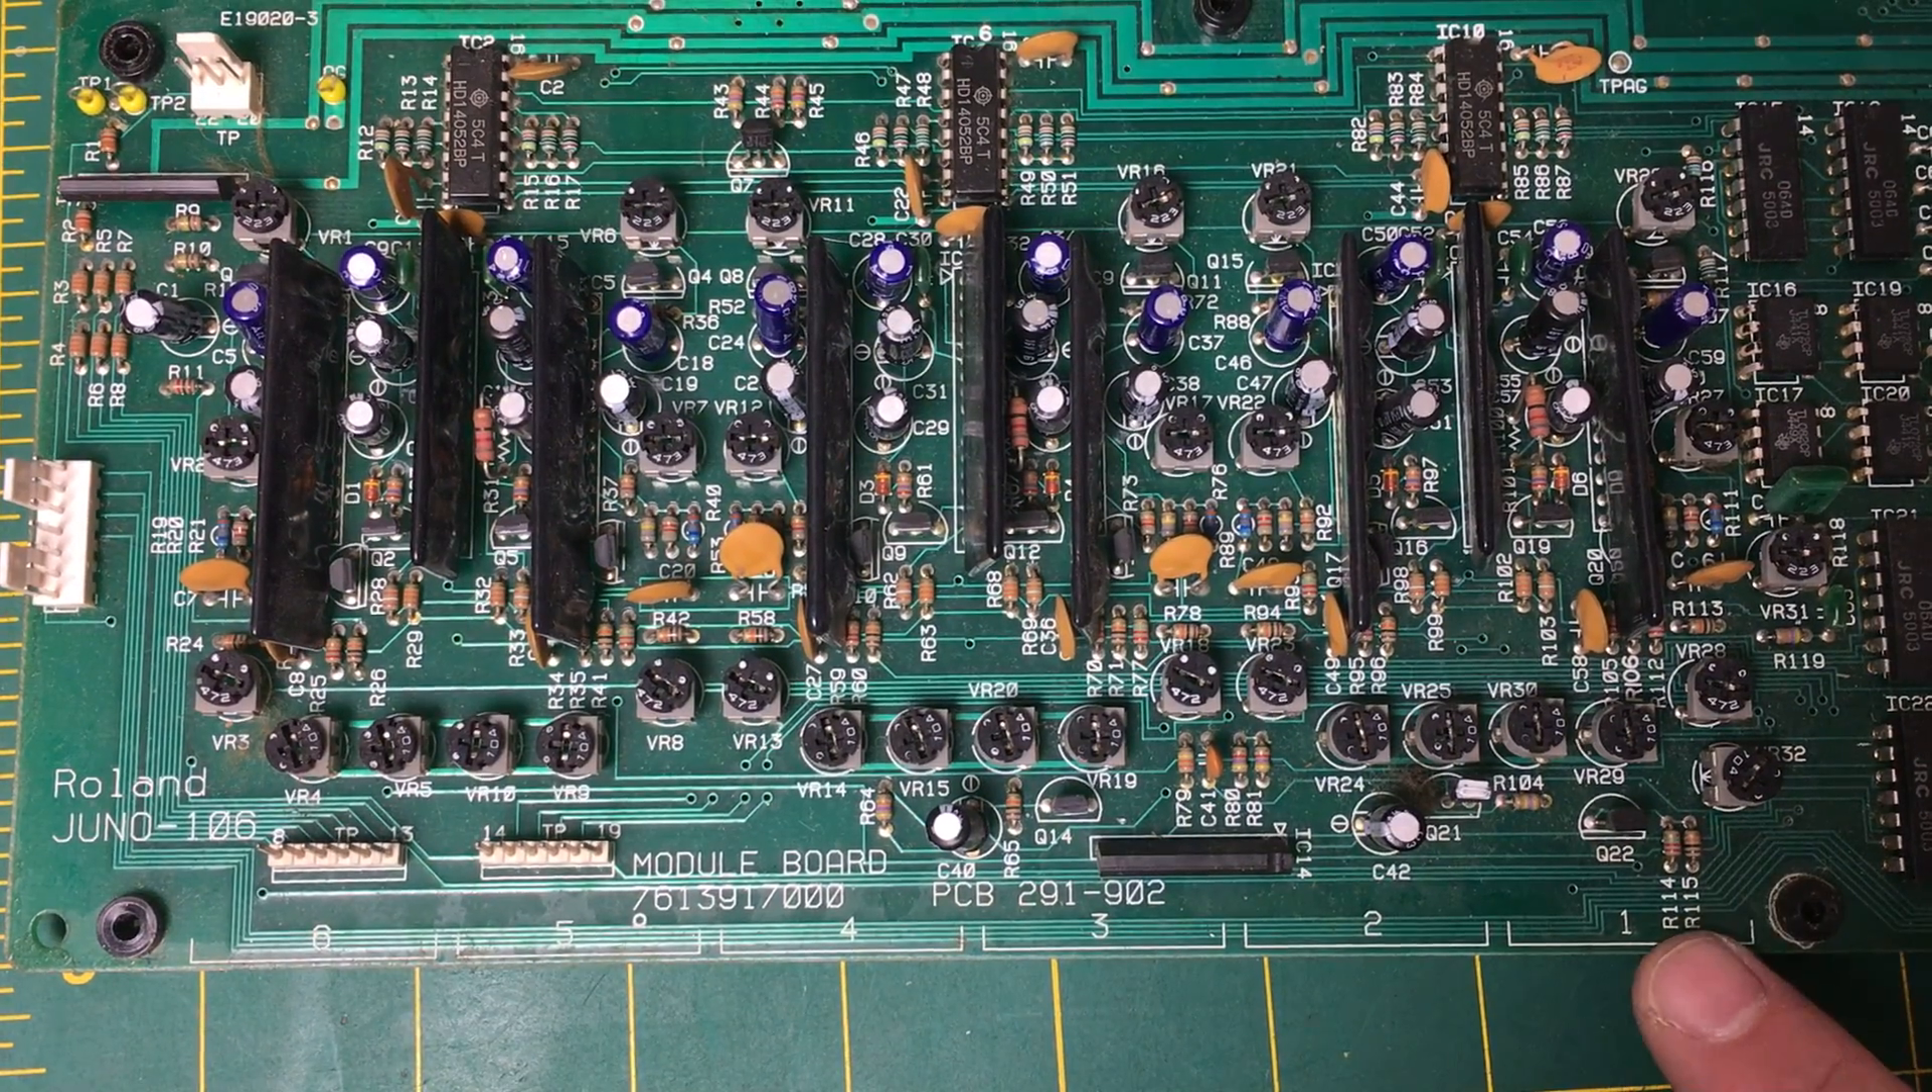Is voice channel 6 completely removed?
No.